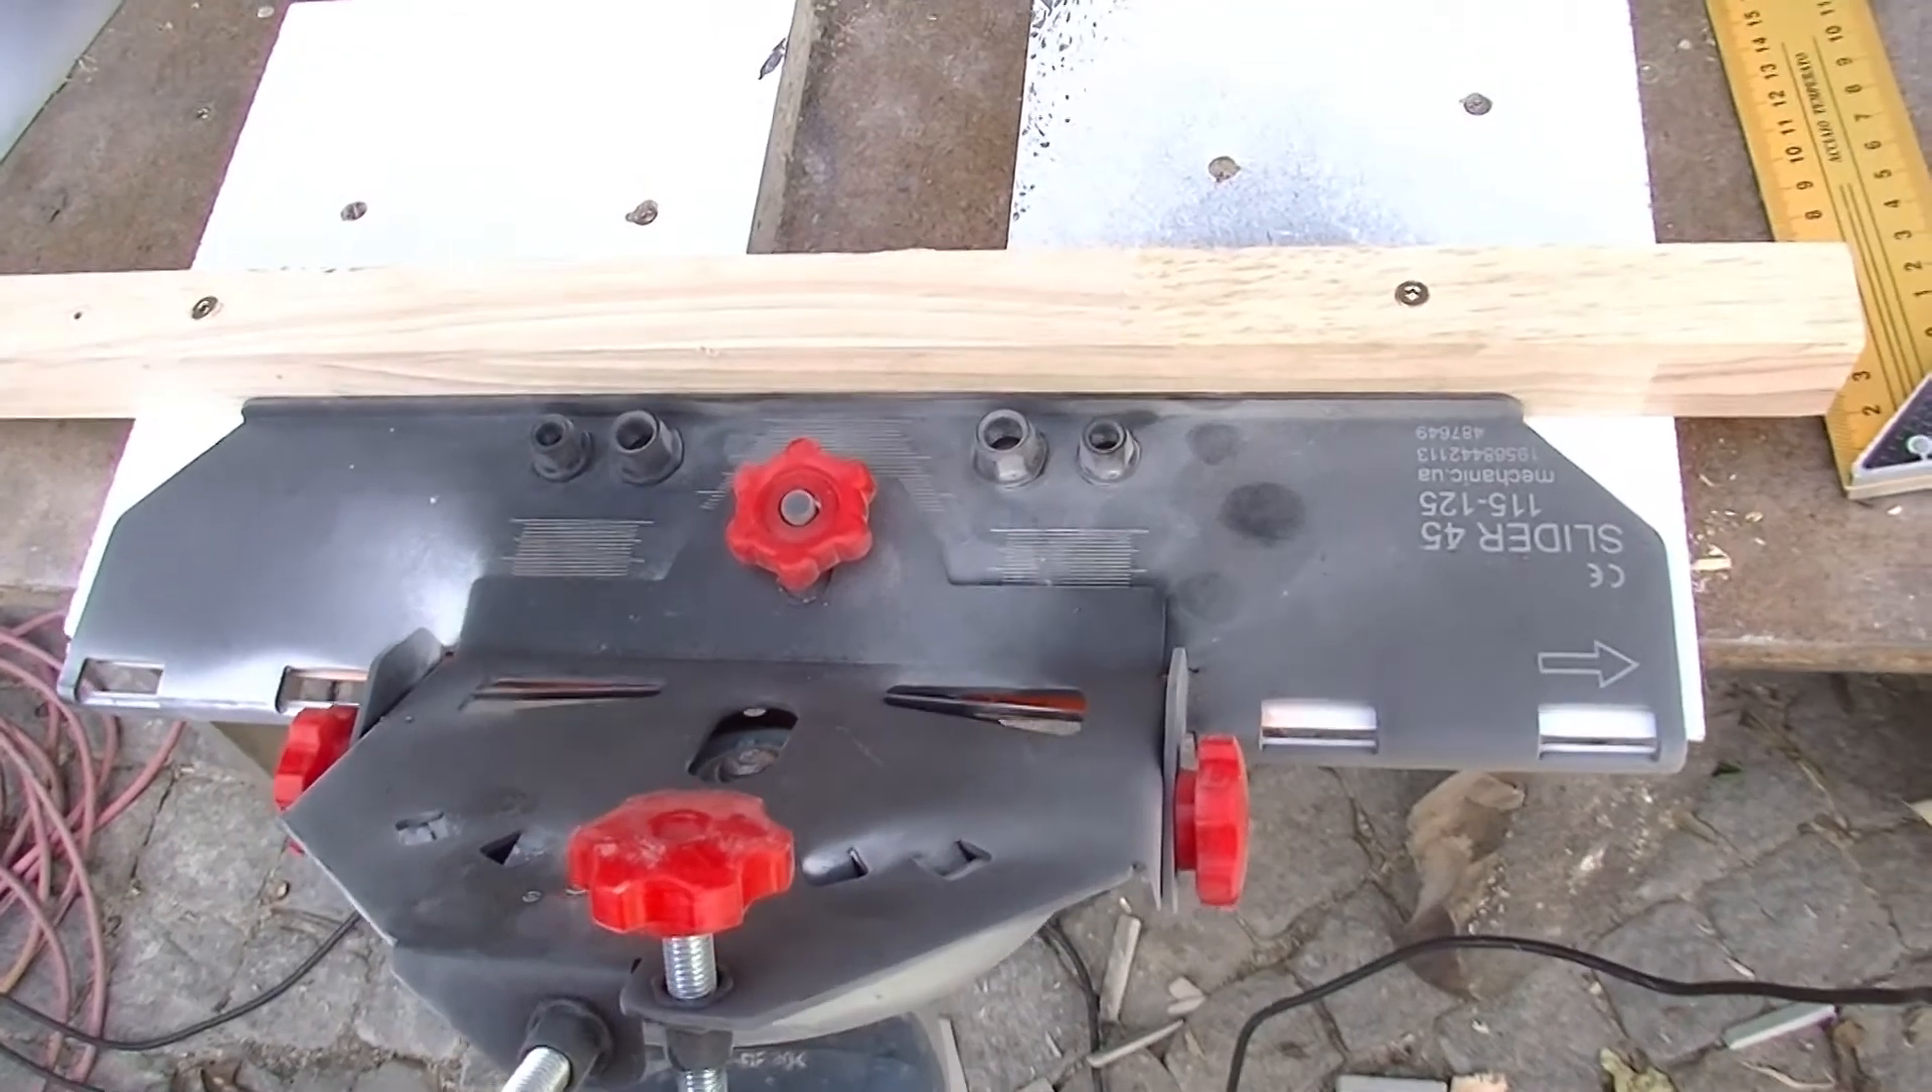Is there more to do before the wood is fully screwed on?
No.